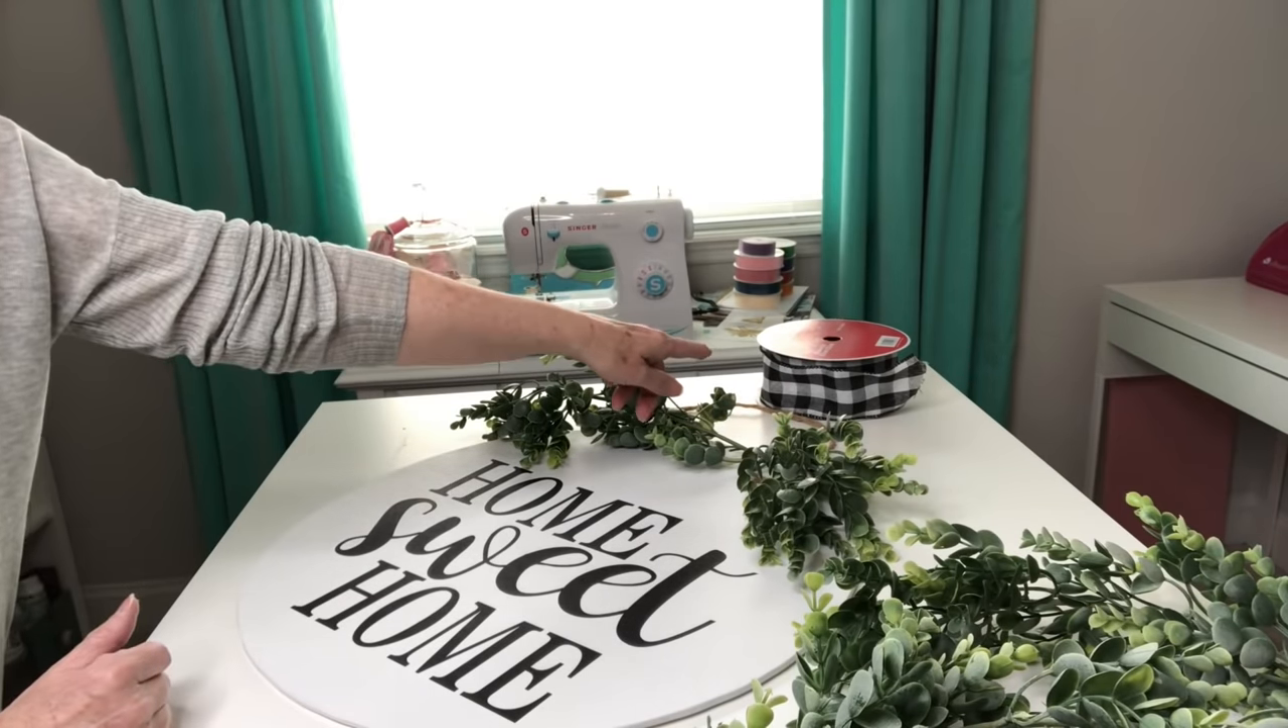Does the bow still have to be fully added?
Yes.